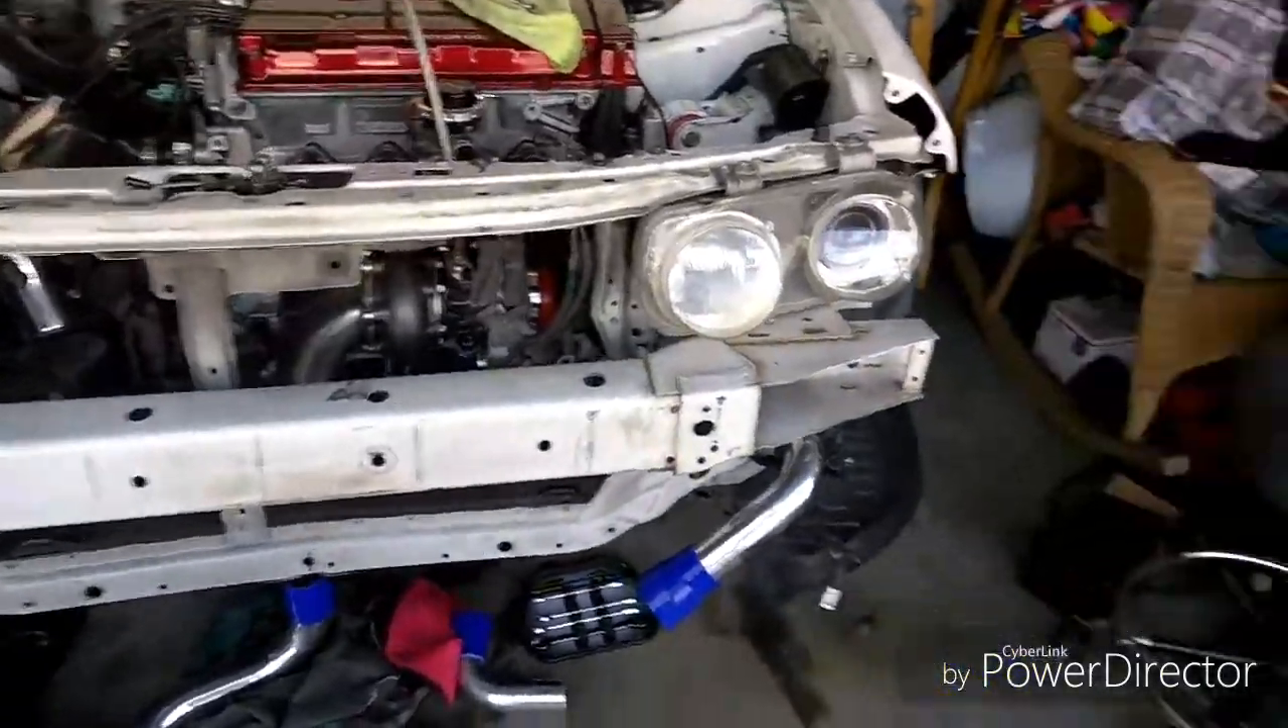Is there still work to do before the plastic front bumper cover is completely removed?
No.